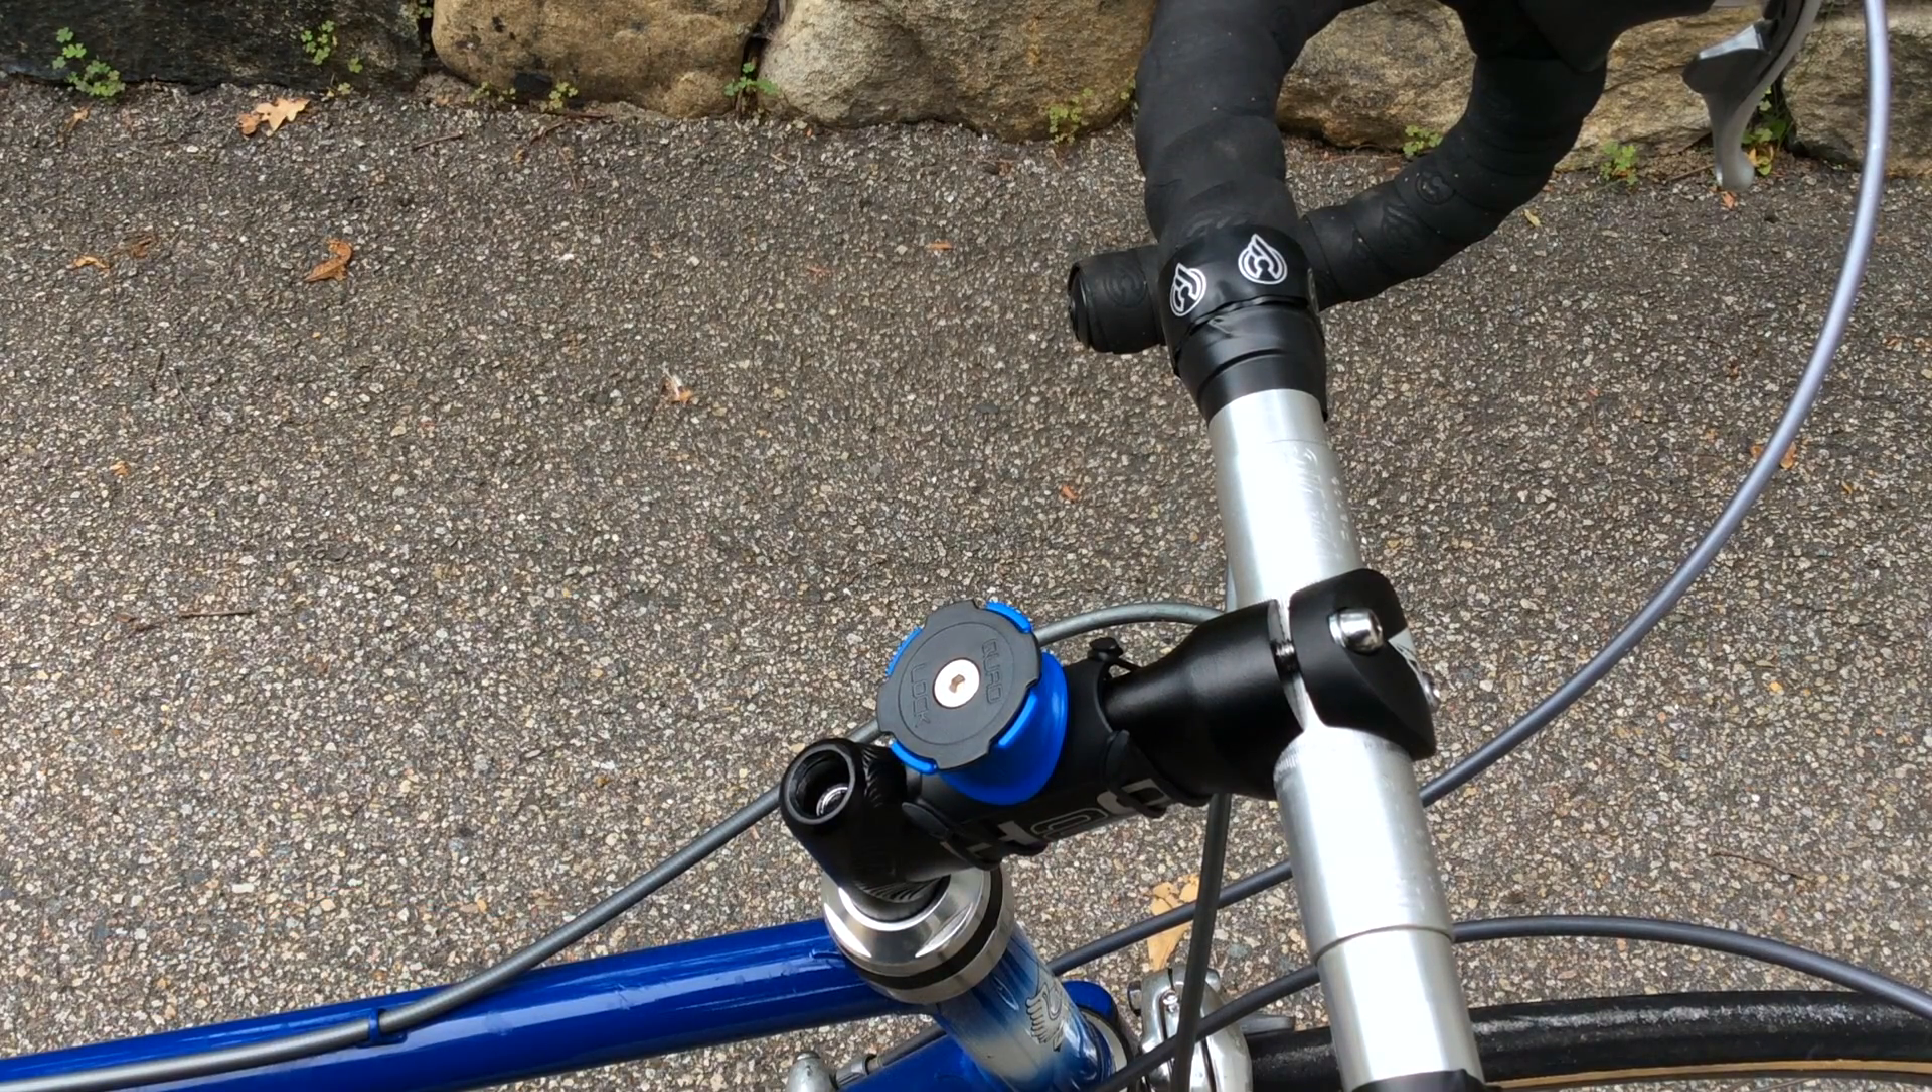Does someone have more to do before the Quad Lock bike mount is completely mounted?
No.